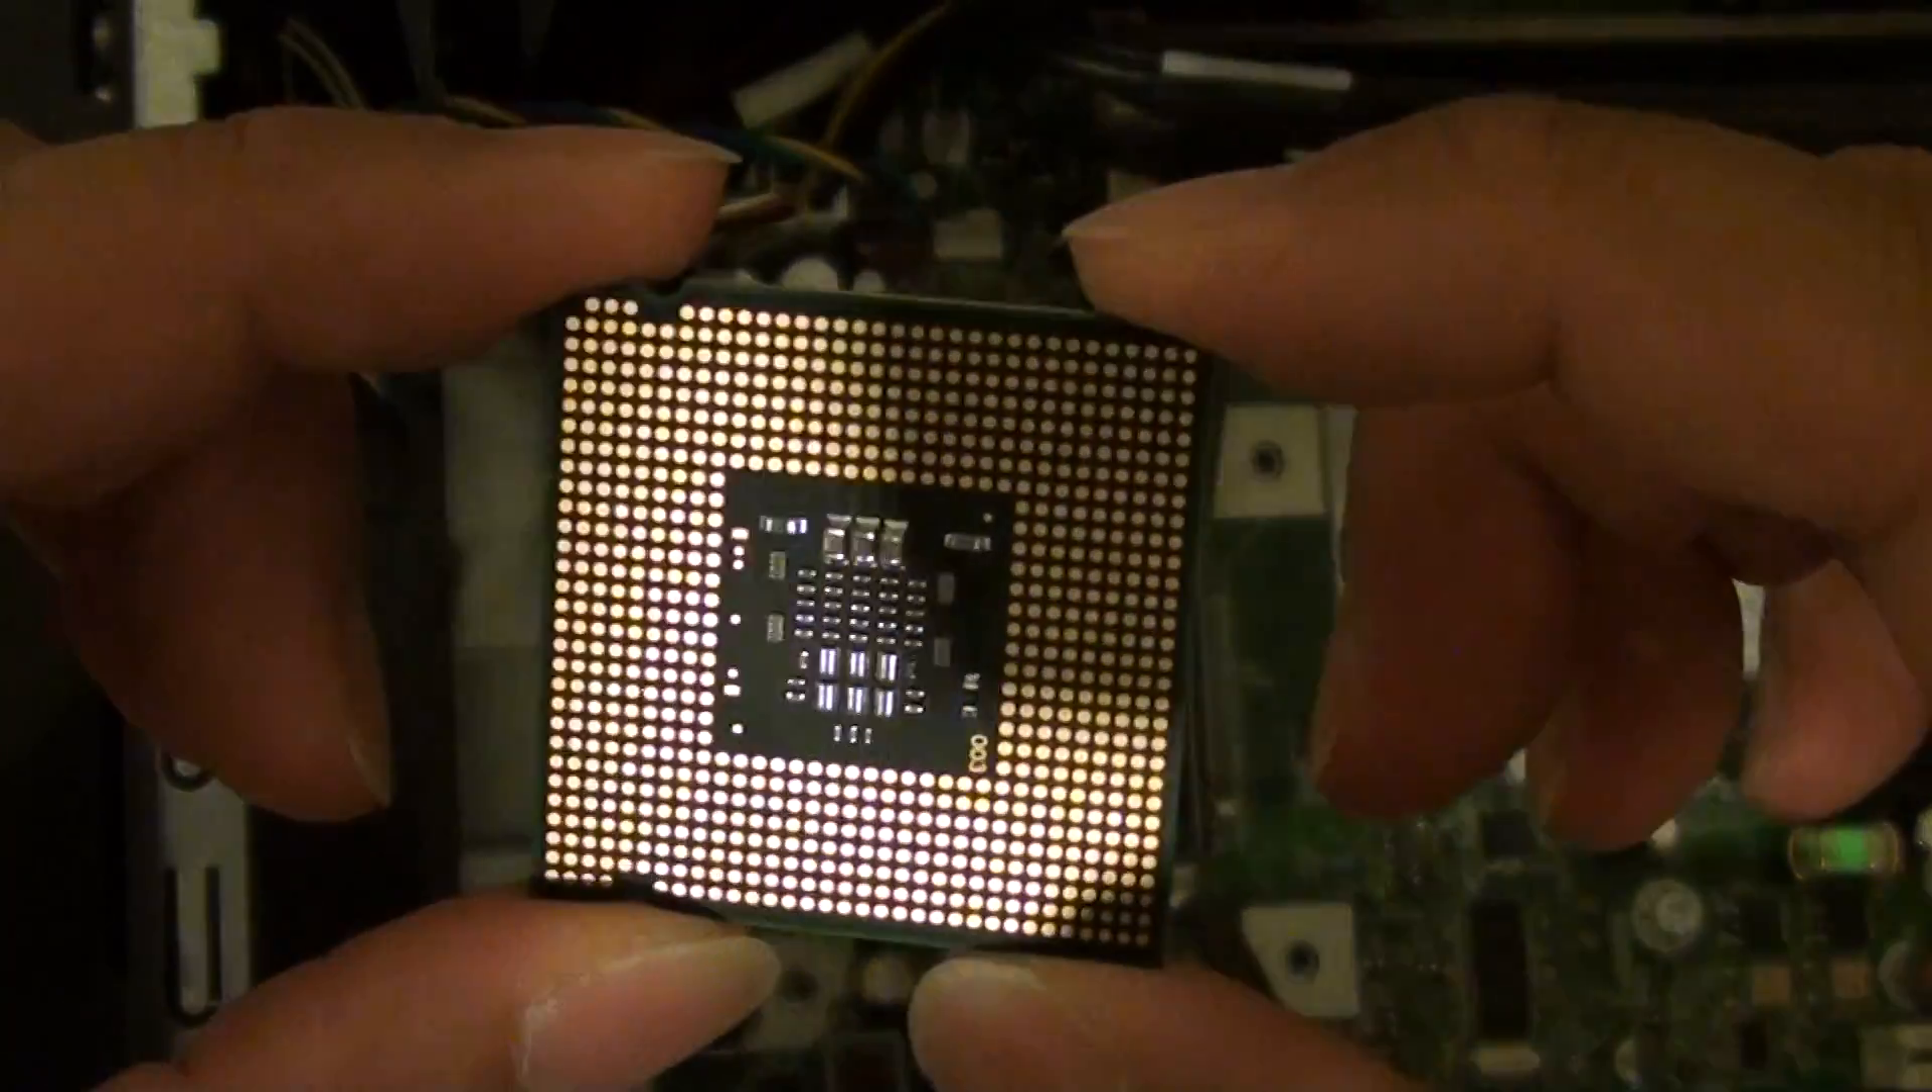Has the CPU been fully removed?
Yes.